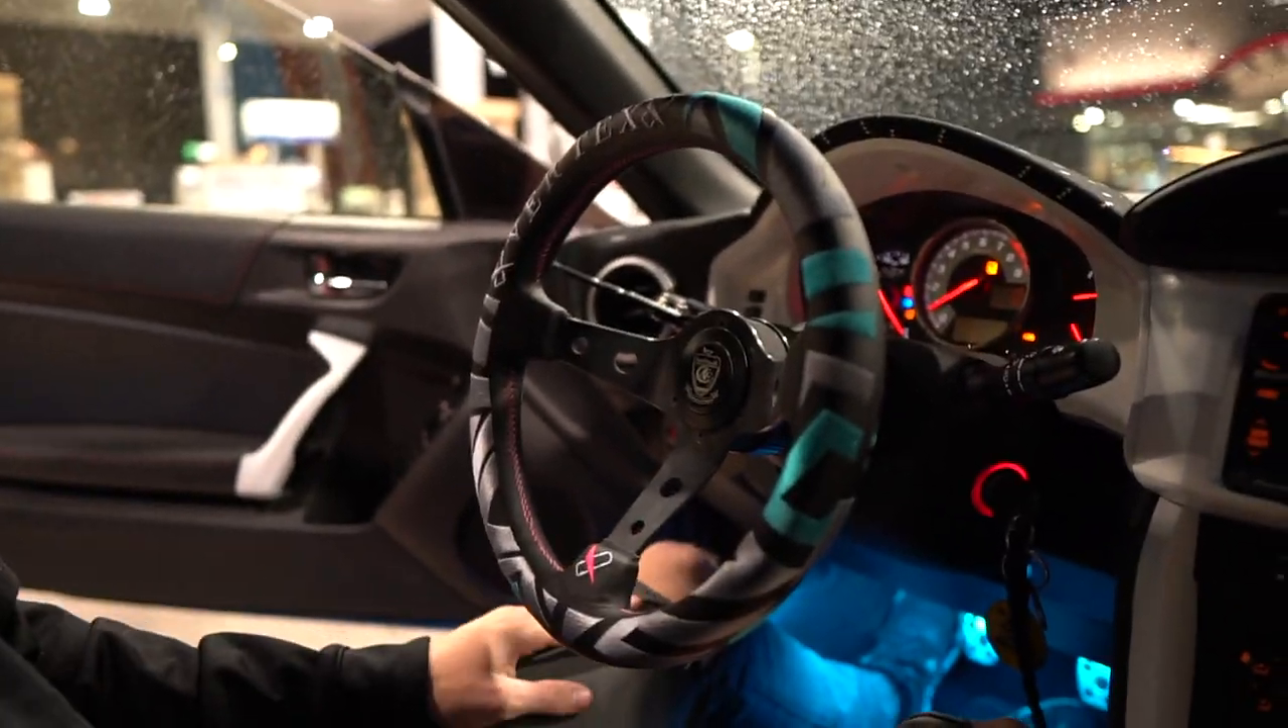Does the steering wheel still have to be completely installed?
No.